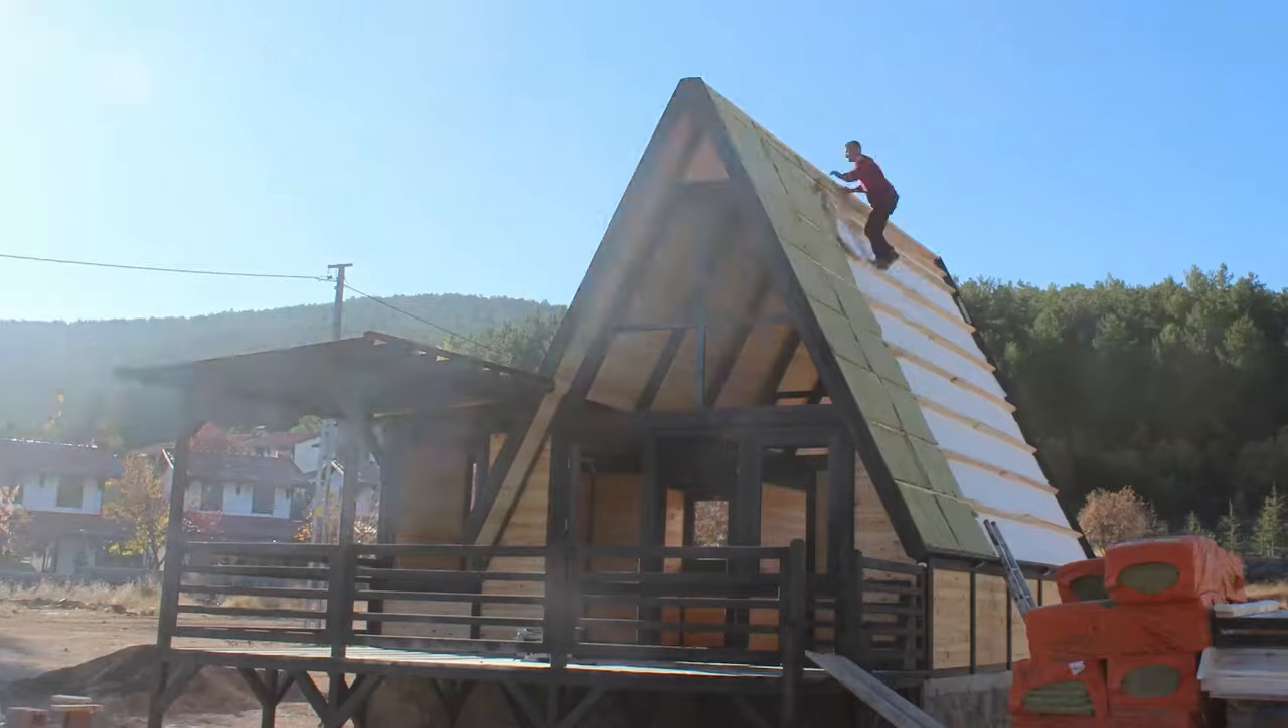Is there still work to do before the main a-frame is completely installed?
No.